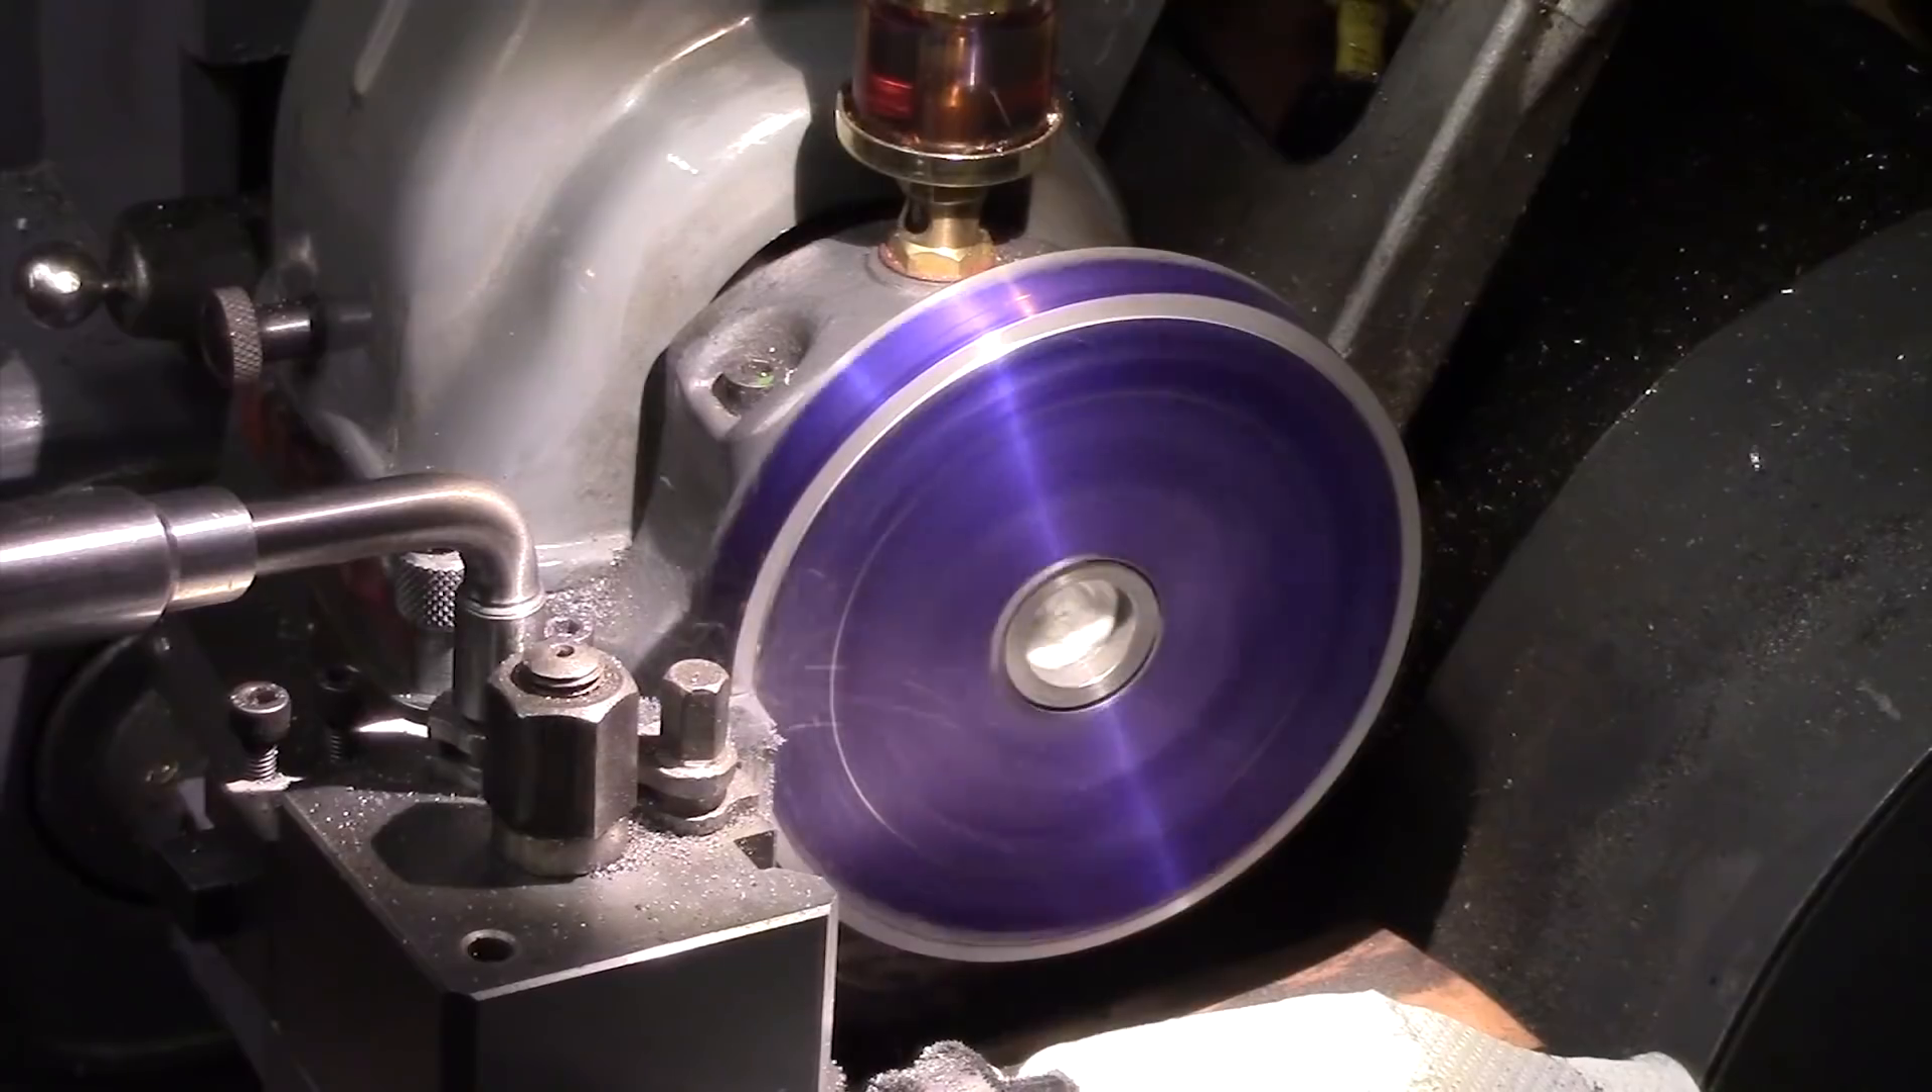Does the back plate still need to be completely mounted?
No.